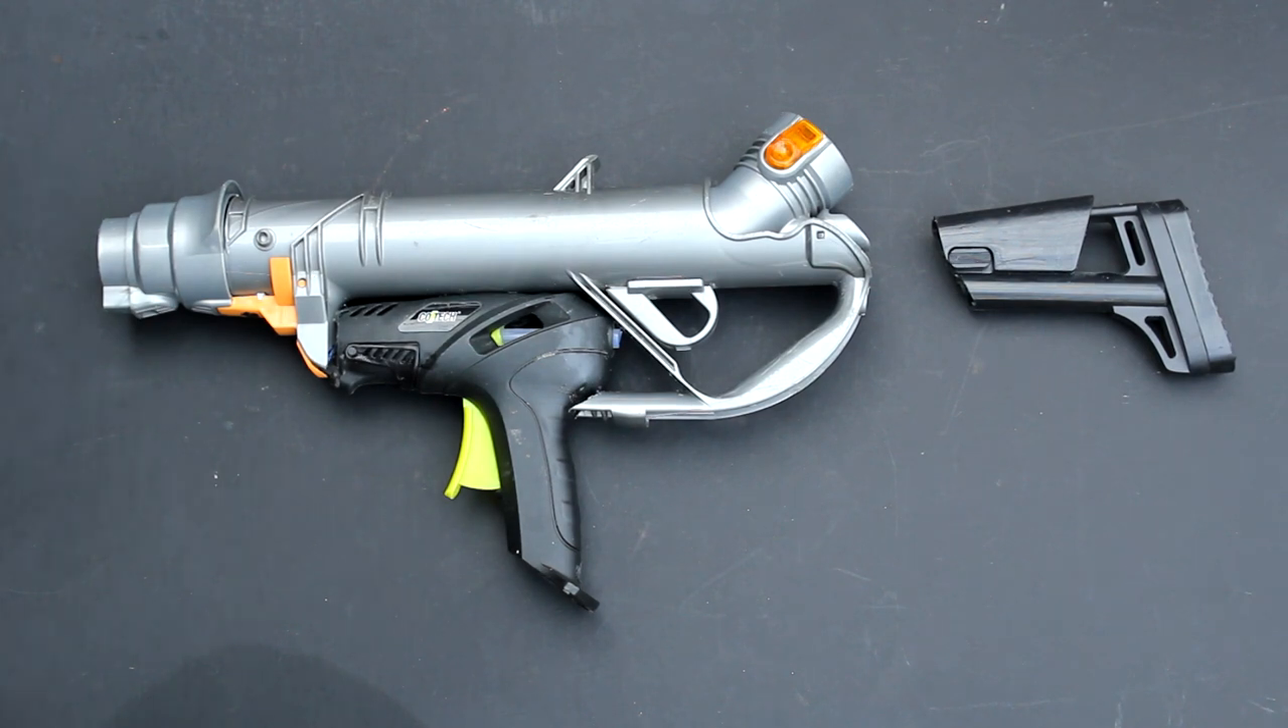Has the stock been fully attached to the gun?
No.